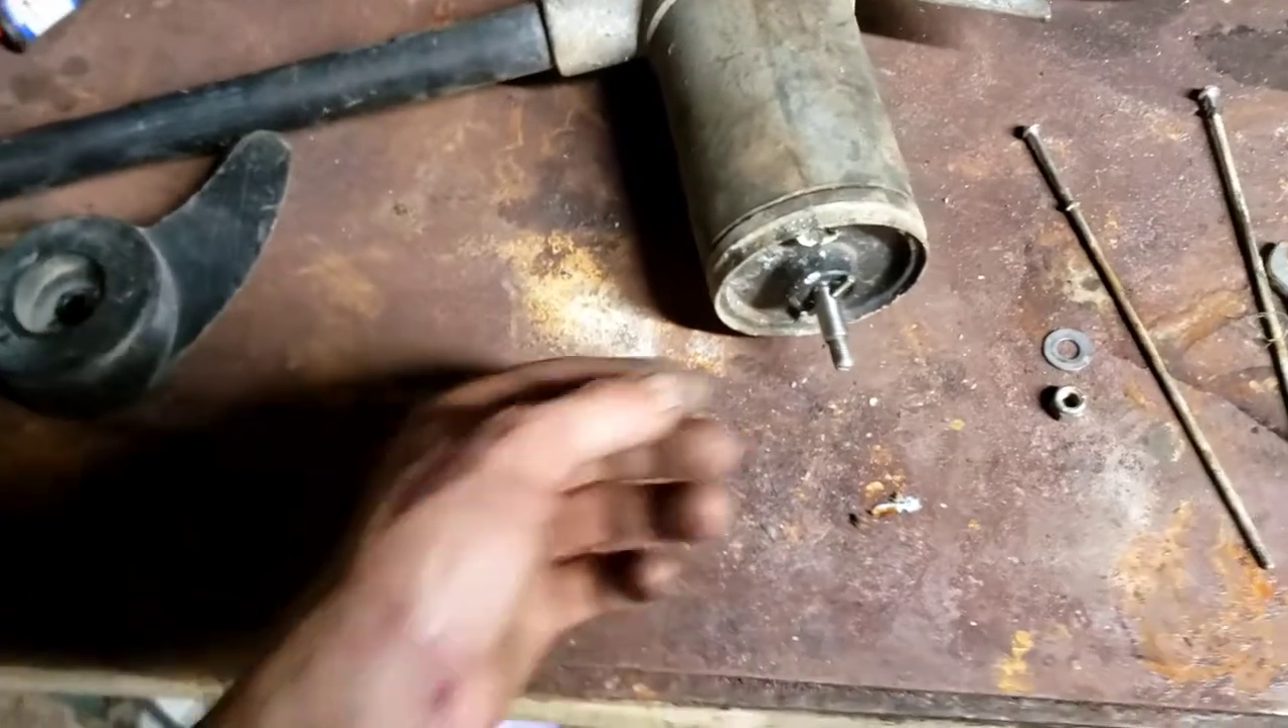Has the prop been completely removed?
Yes.